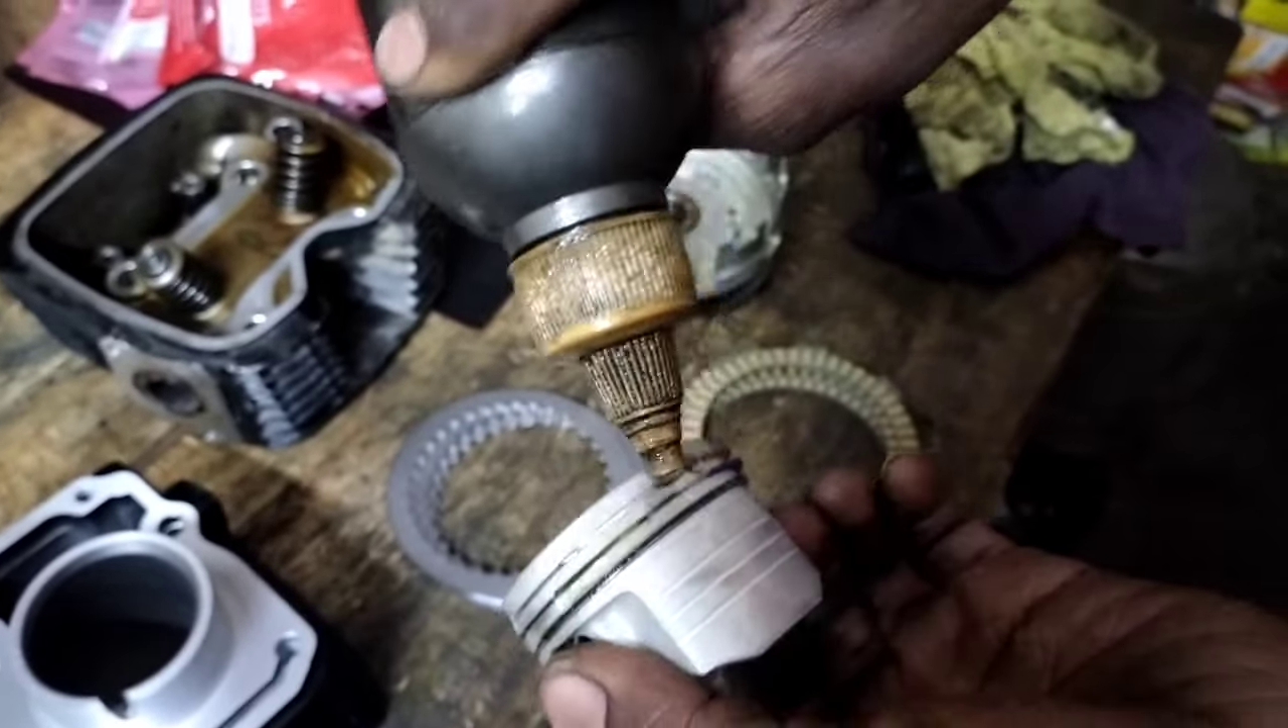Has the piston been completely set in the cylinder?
No.